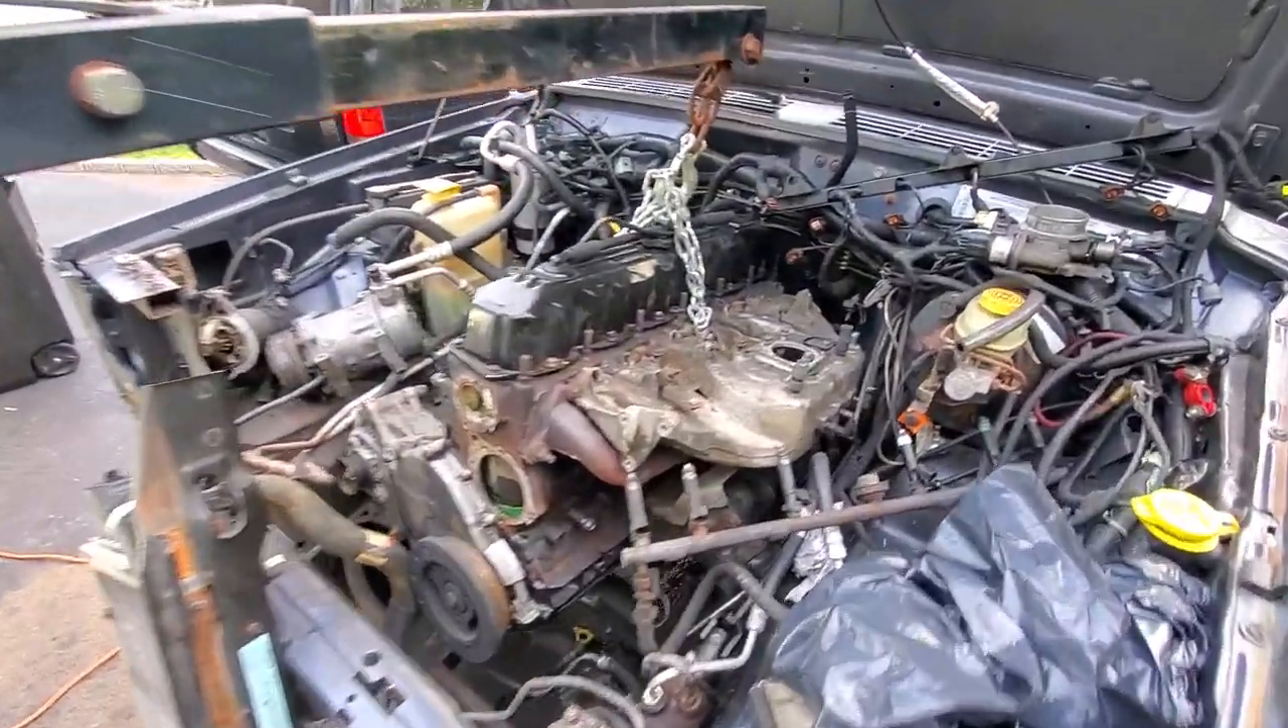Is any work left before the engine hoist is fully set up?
No.